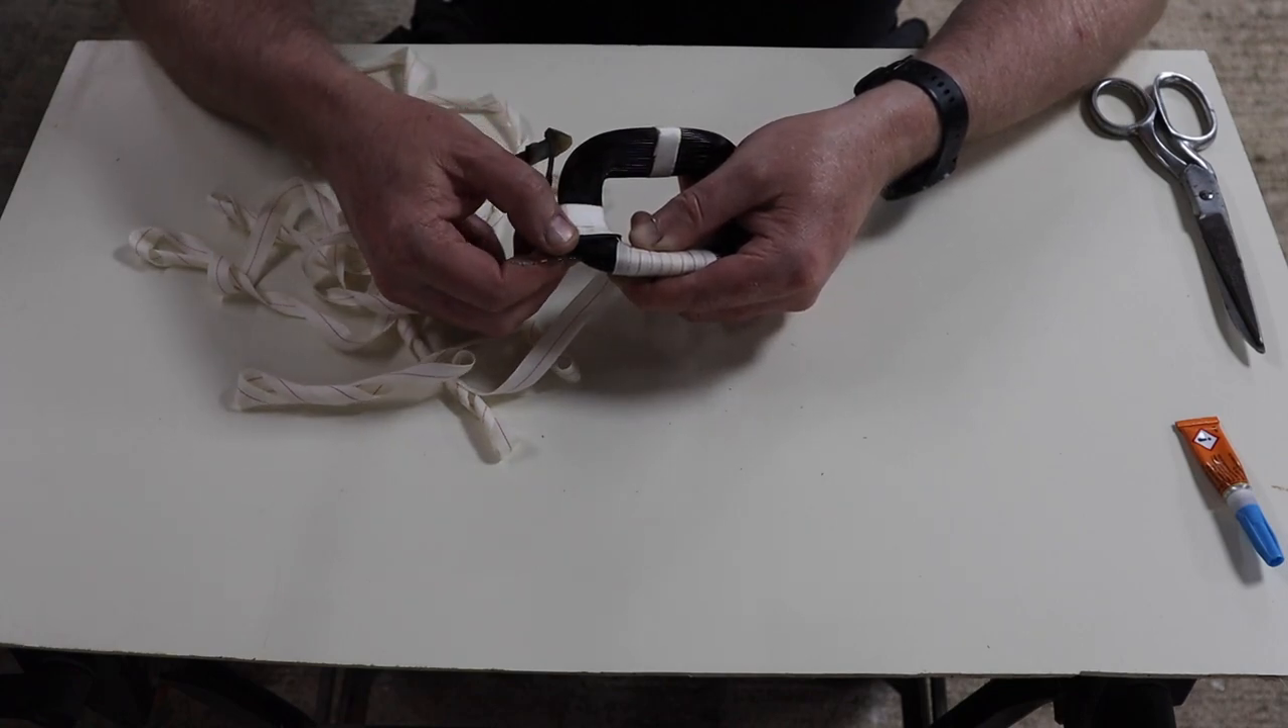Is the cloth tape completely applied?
No.